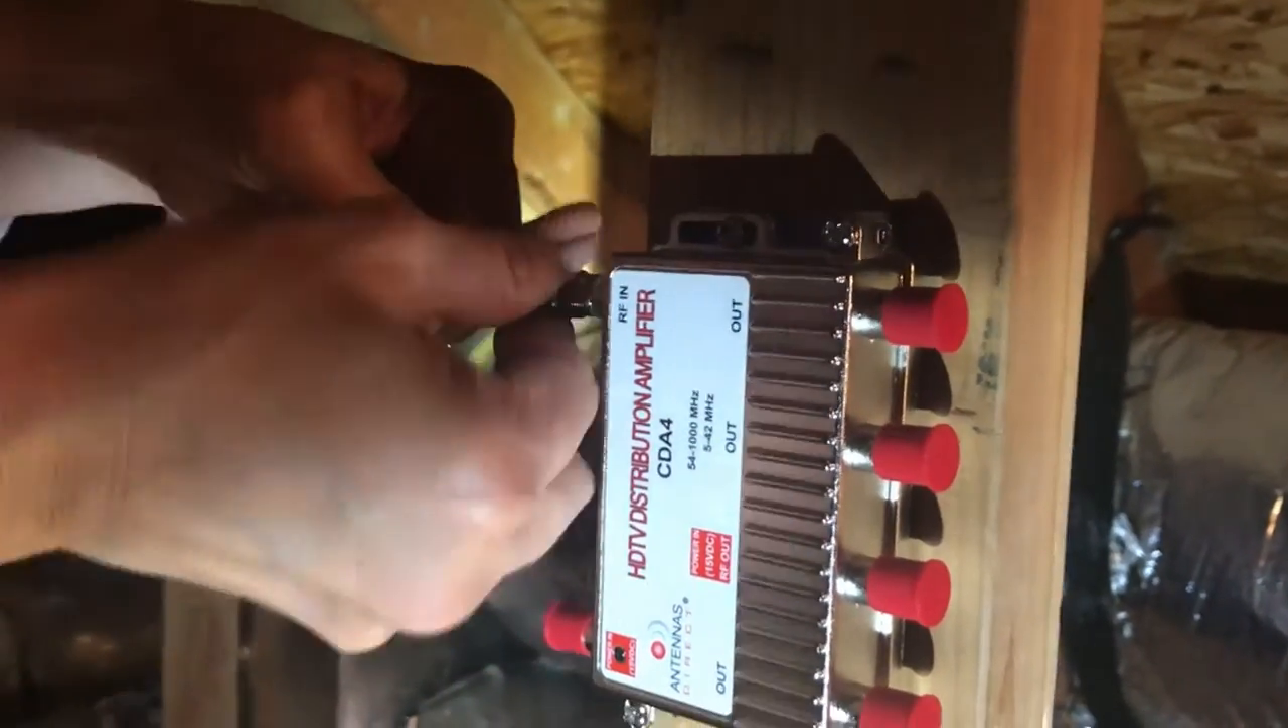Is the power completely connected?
No.